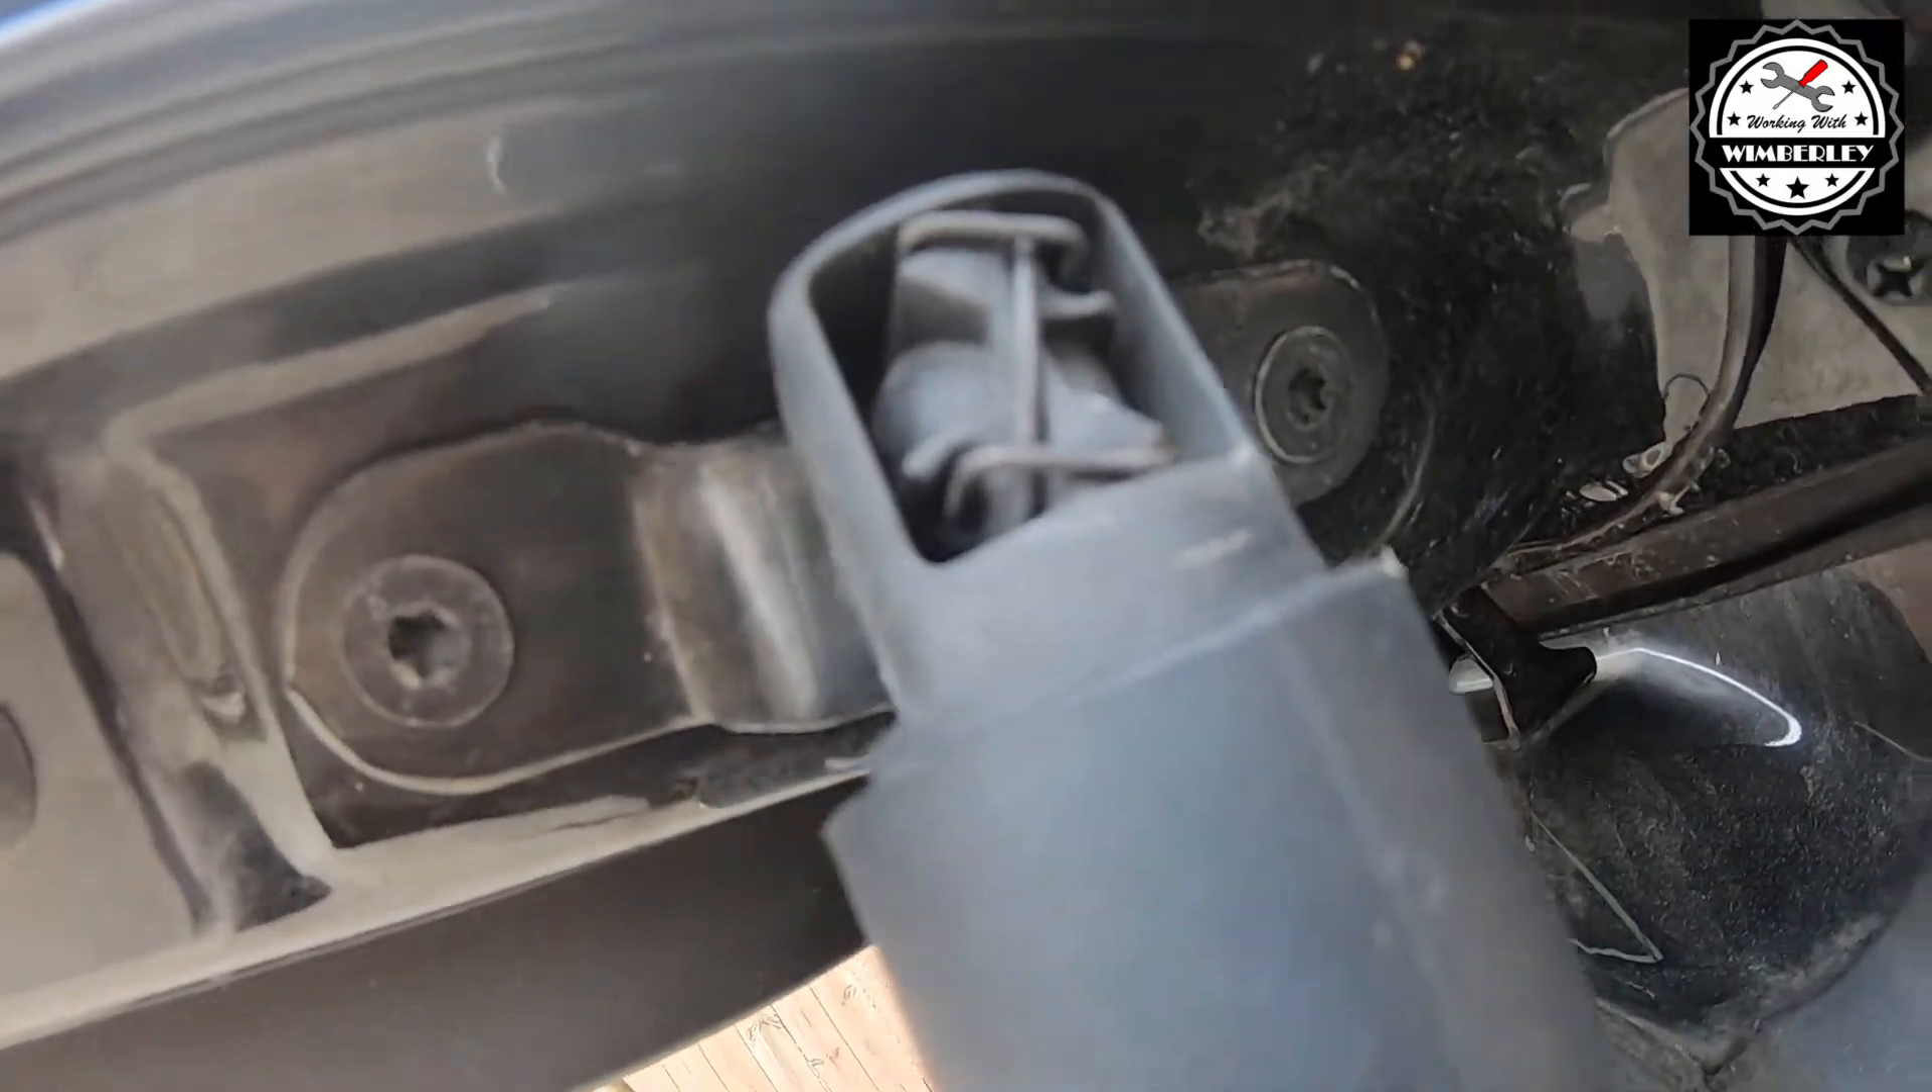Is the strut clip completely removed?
No.